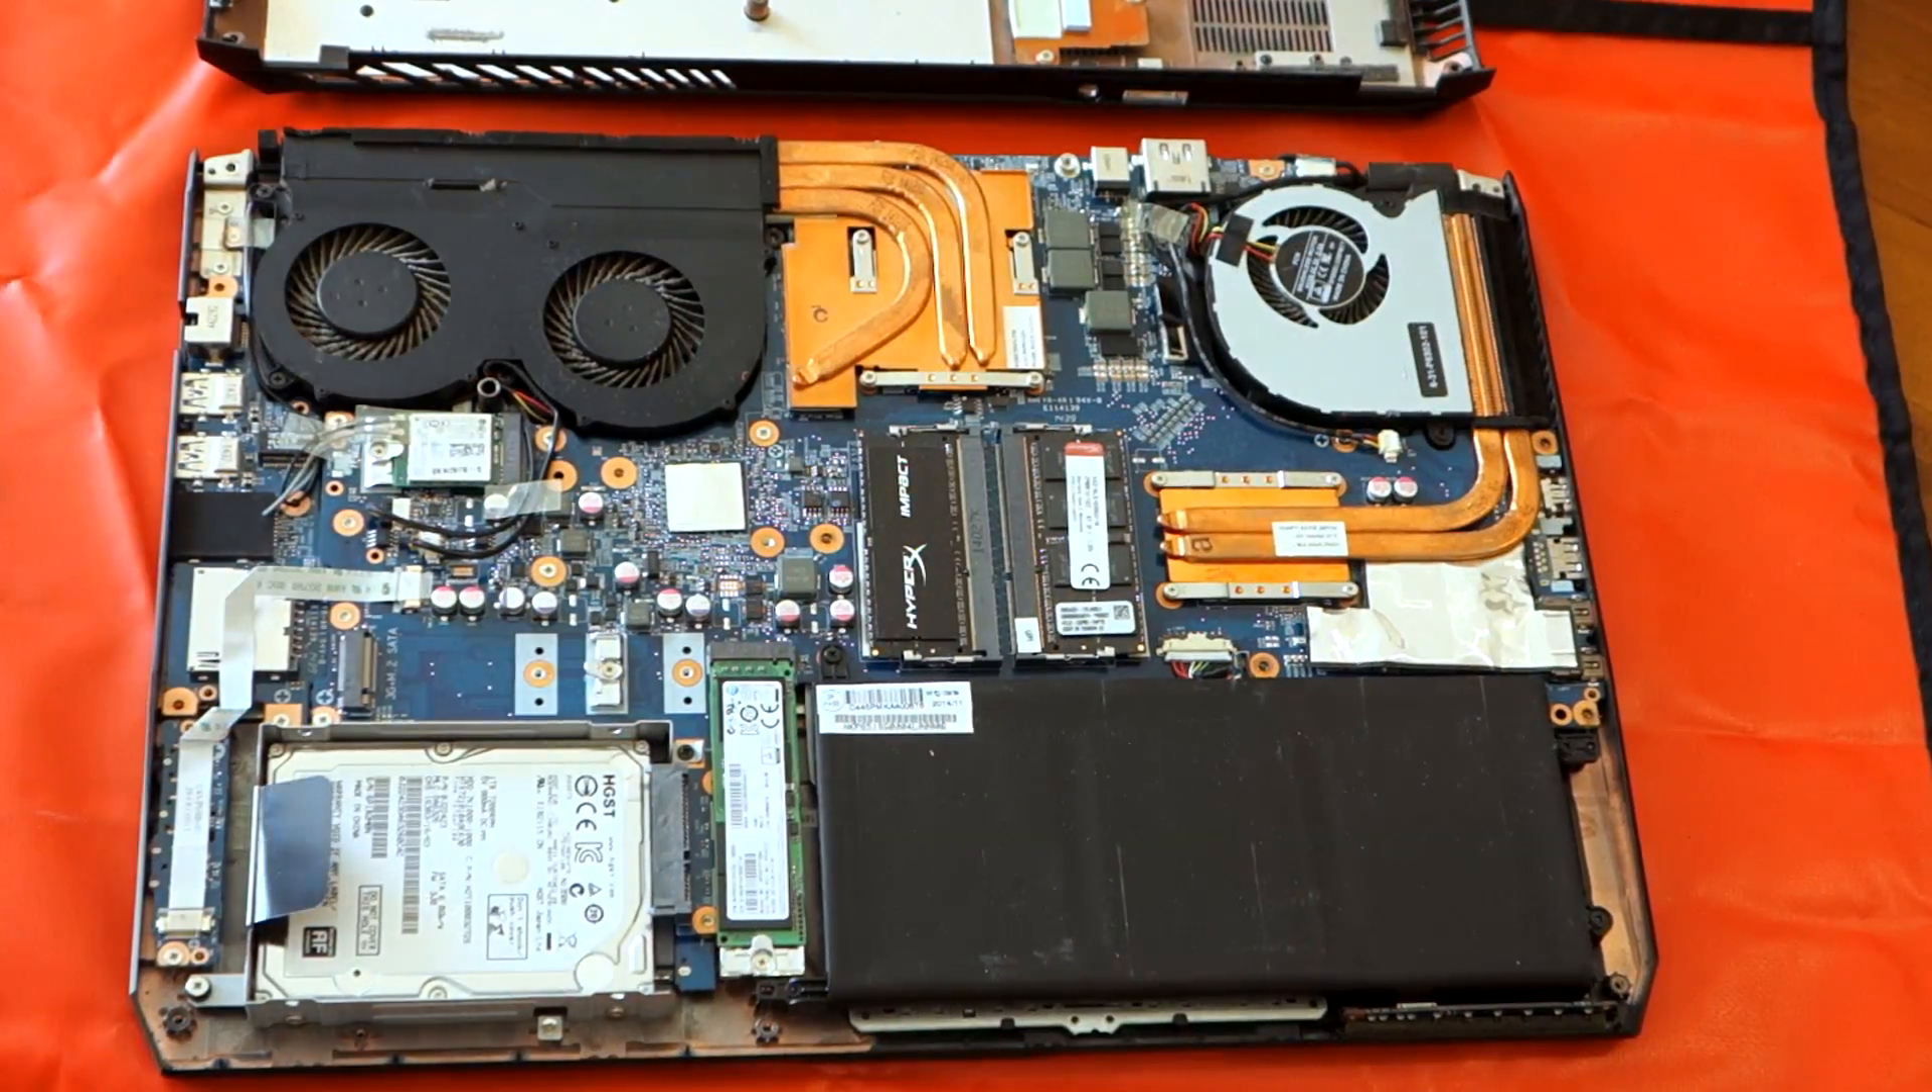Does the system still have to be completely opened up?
No.